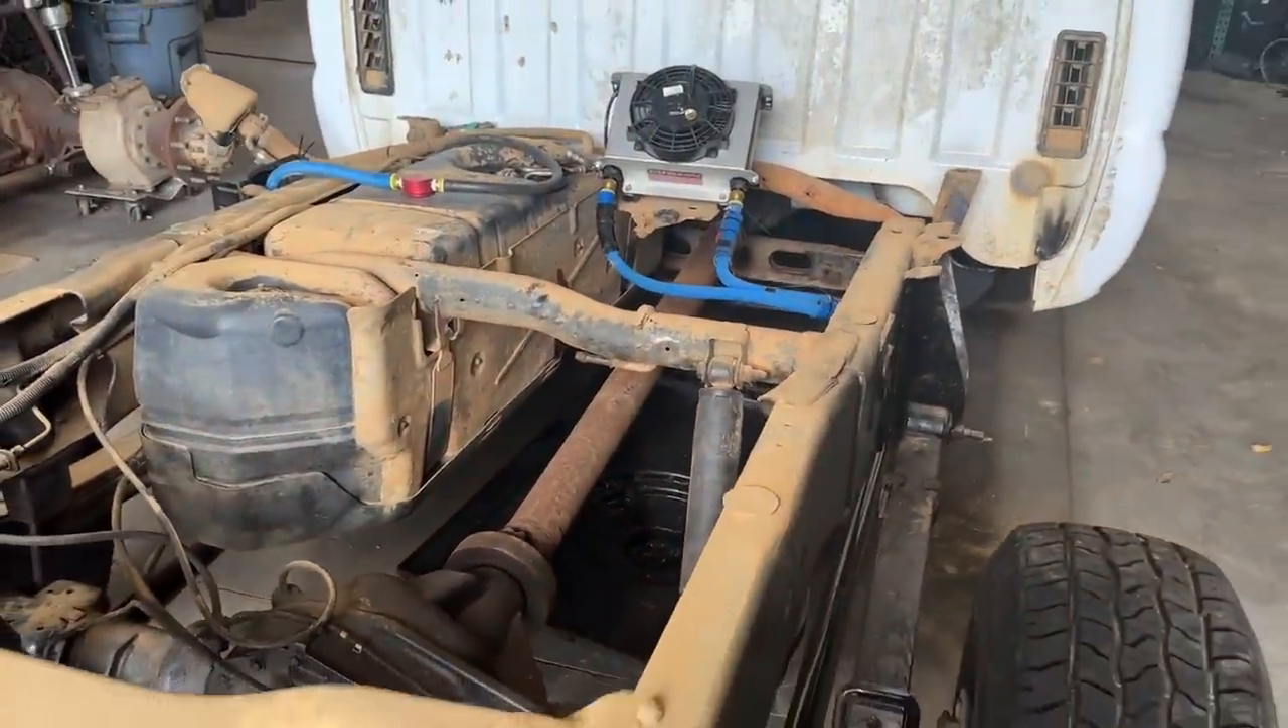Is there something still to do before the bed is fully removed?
No.